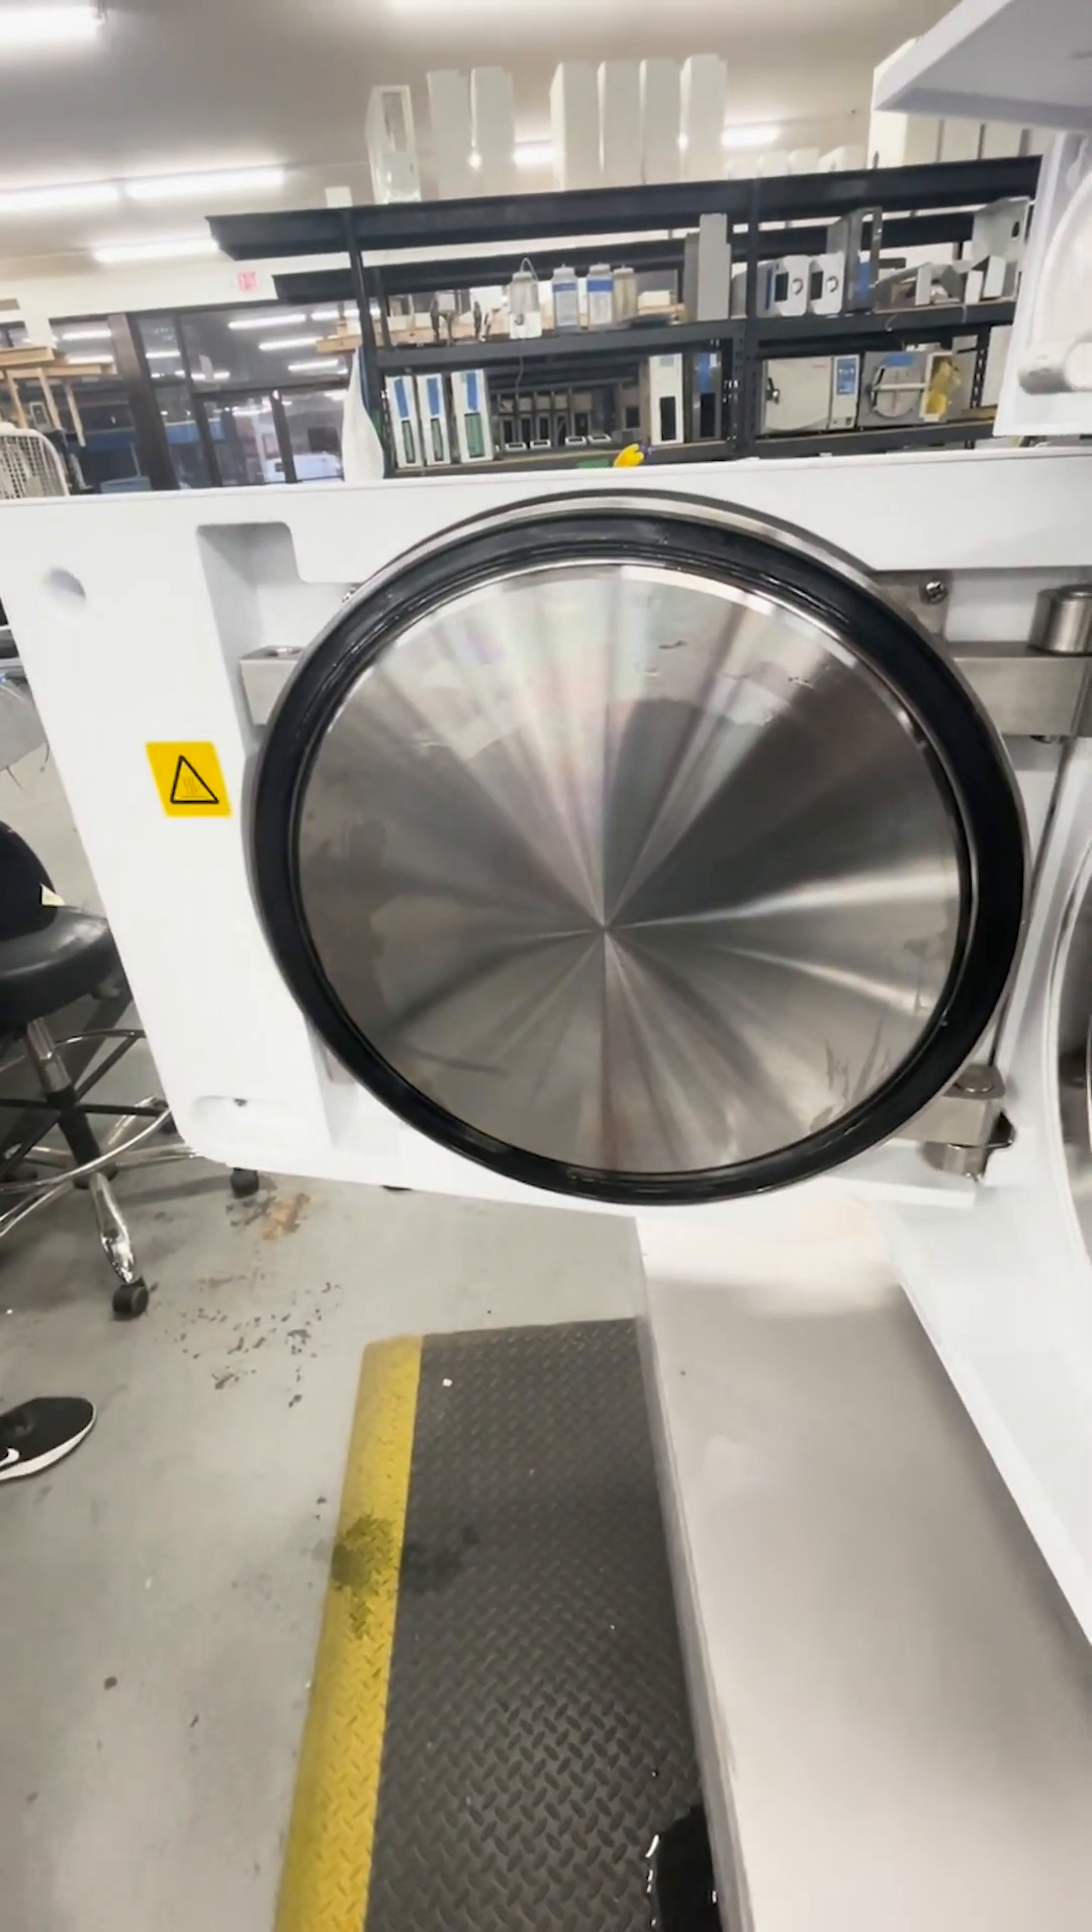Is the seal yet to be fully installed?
No.